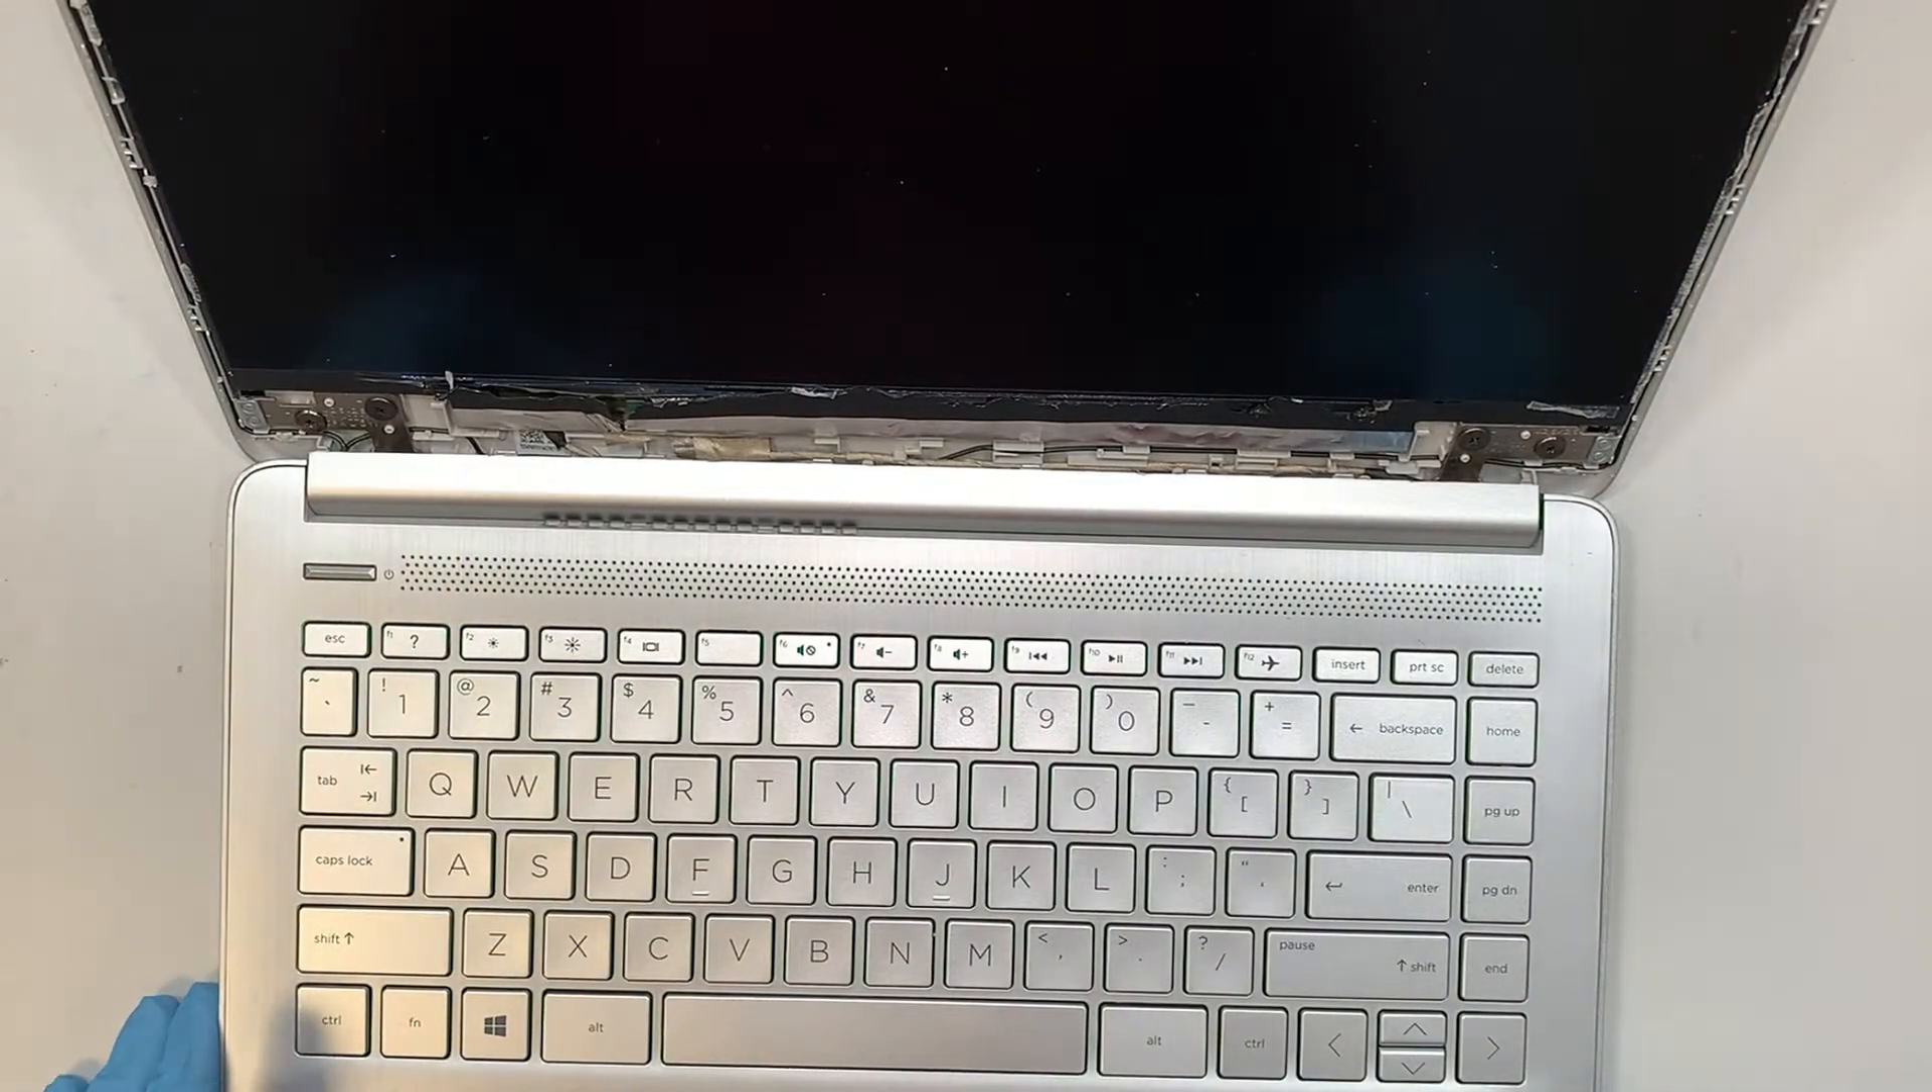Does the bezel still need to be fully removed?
No.